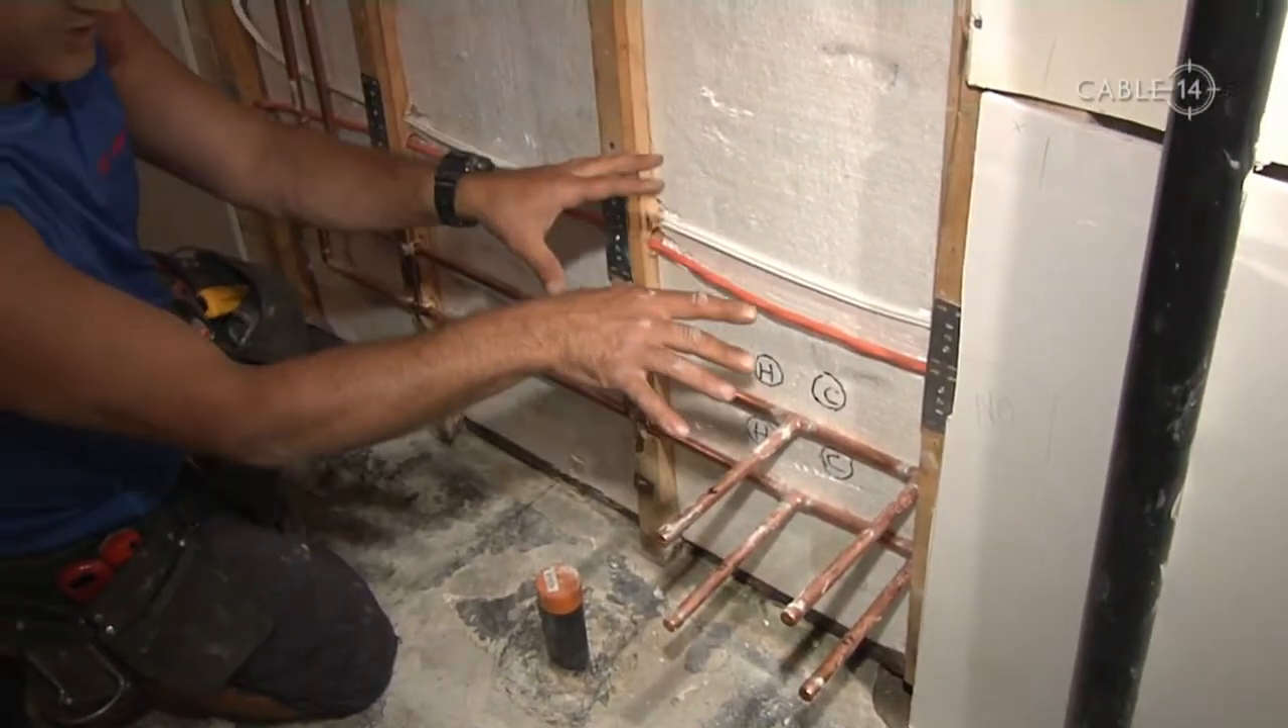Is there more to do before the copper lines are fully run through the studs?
No.